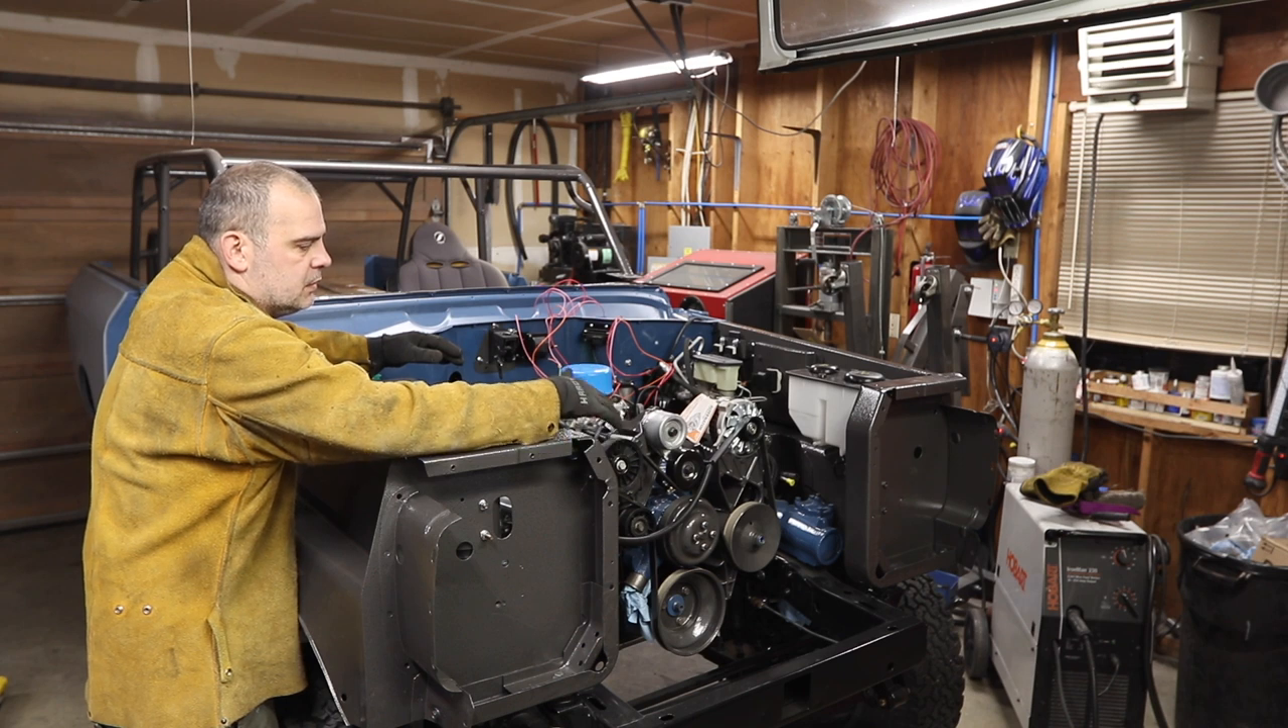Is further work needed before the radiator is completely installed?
Yes.